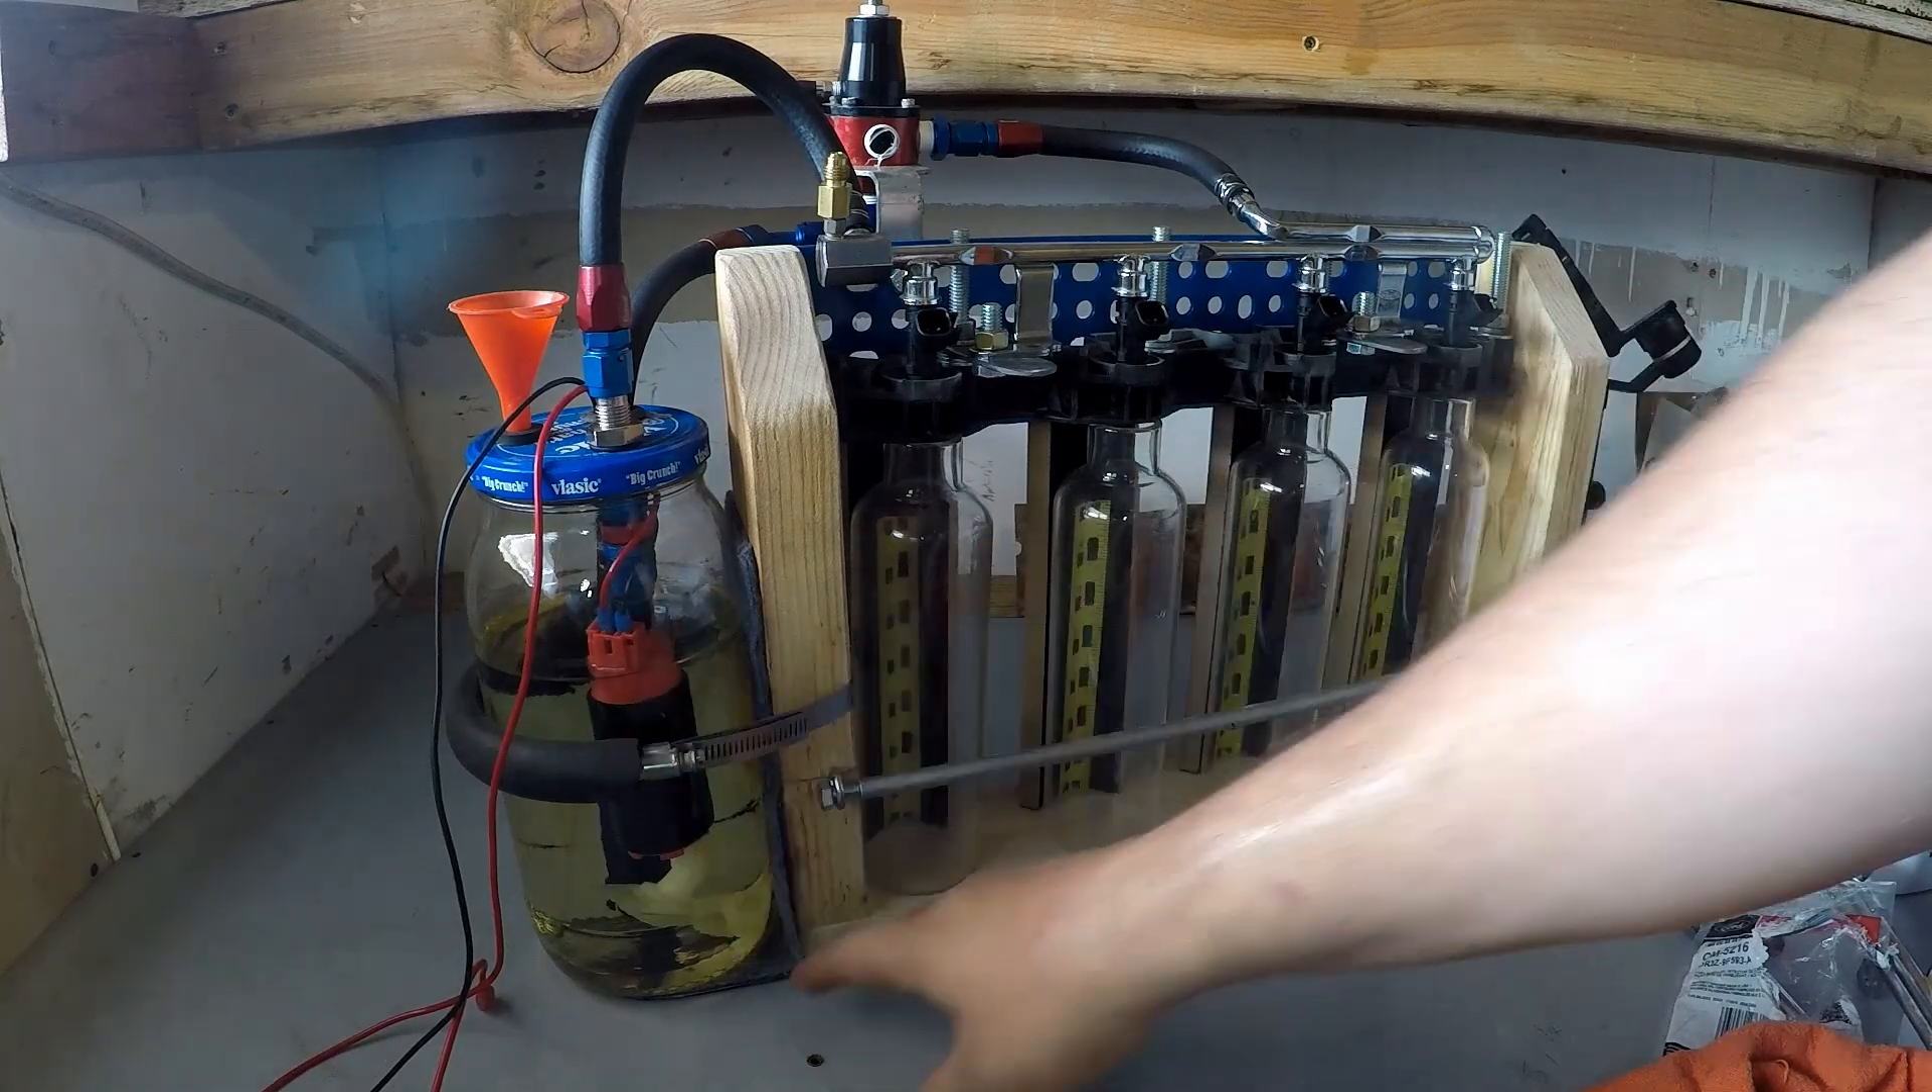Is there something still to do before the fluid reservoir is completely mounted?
No.